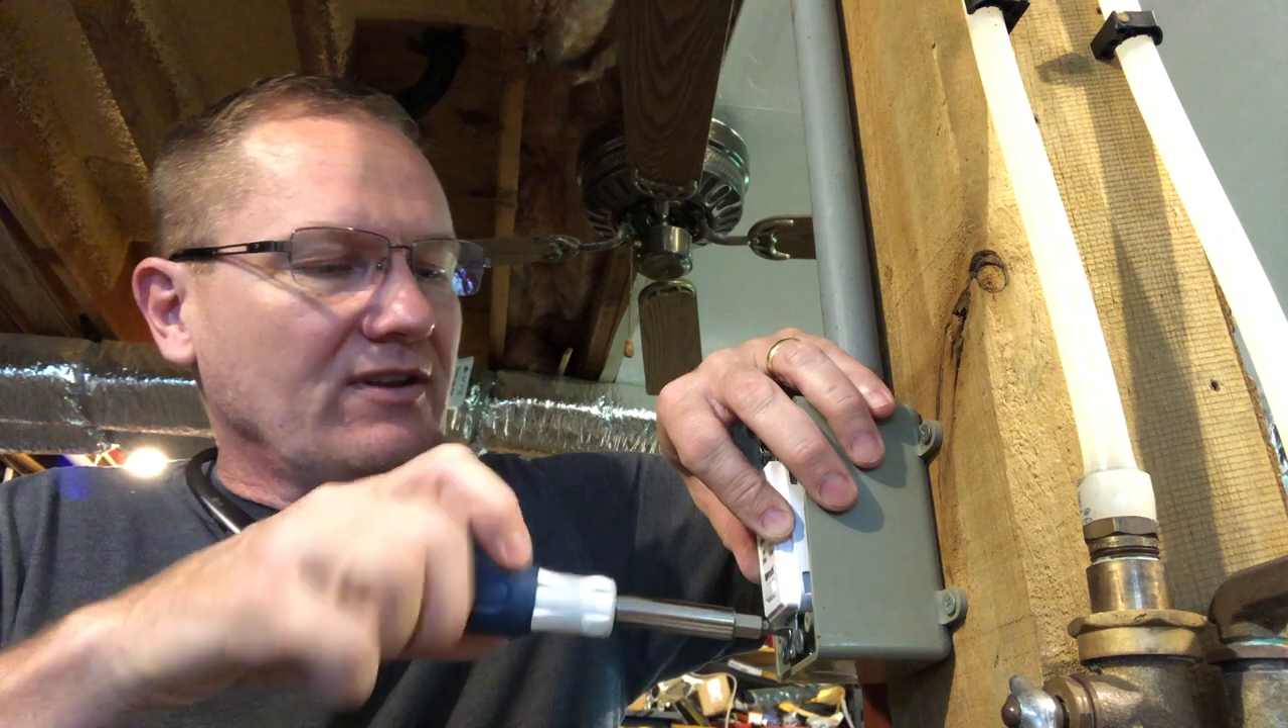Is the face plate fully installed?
No.